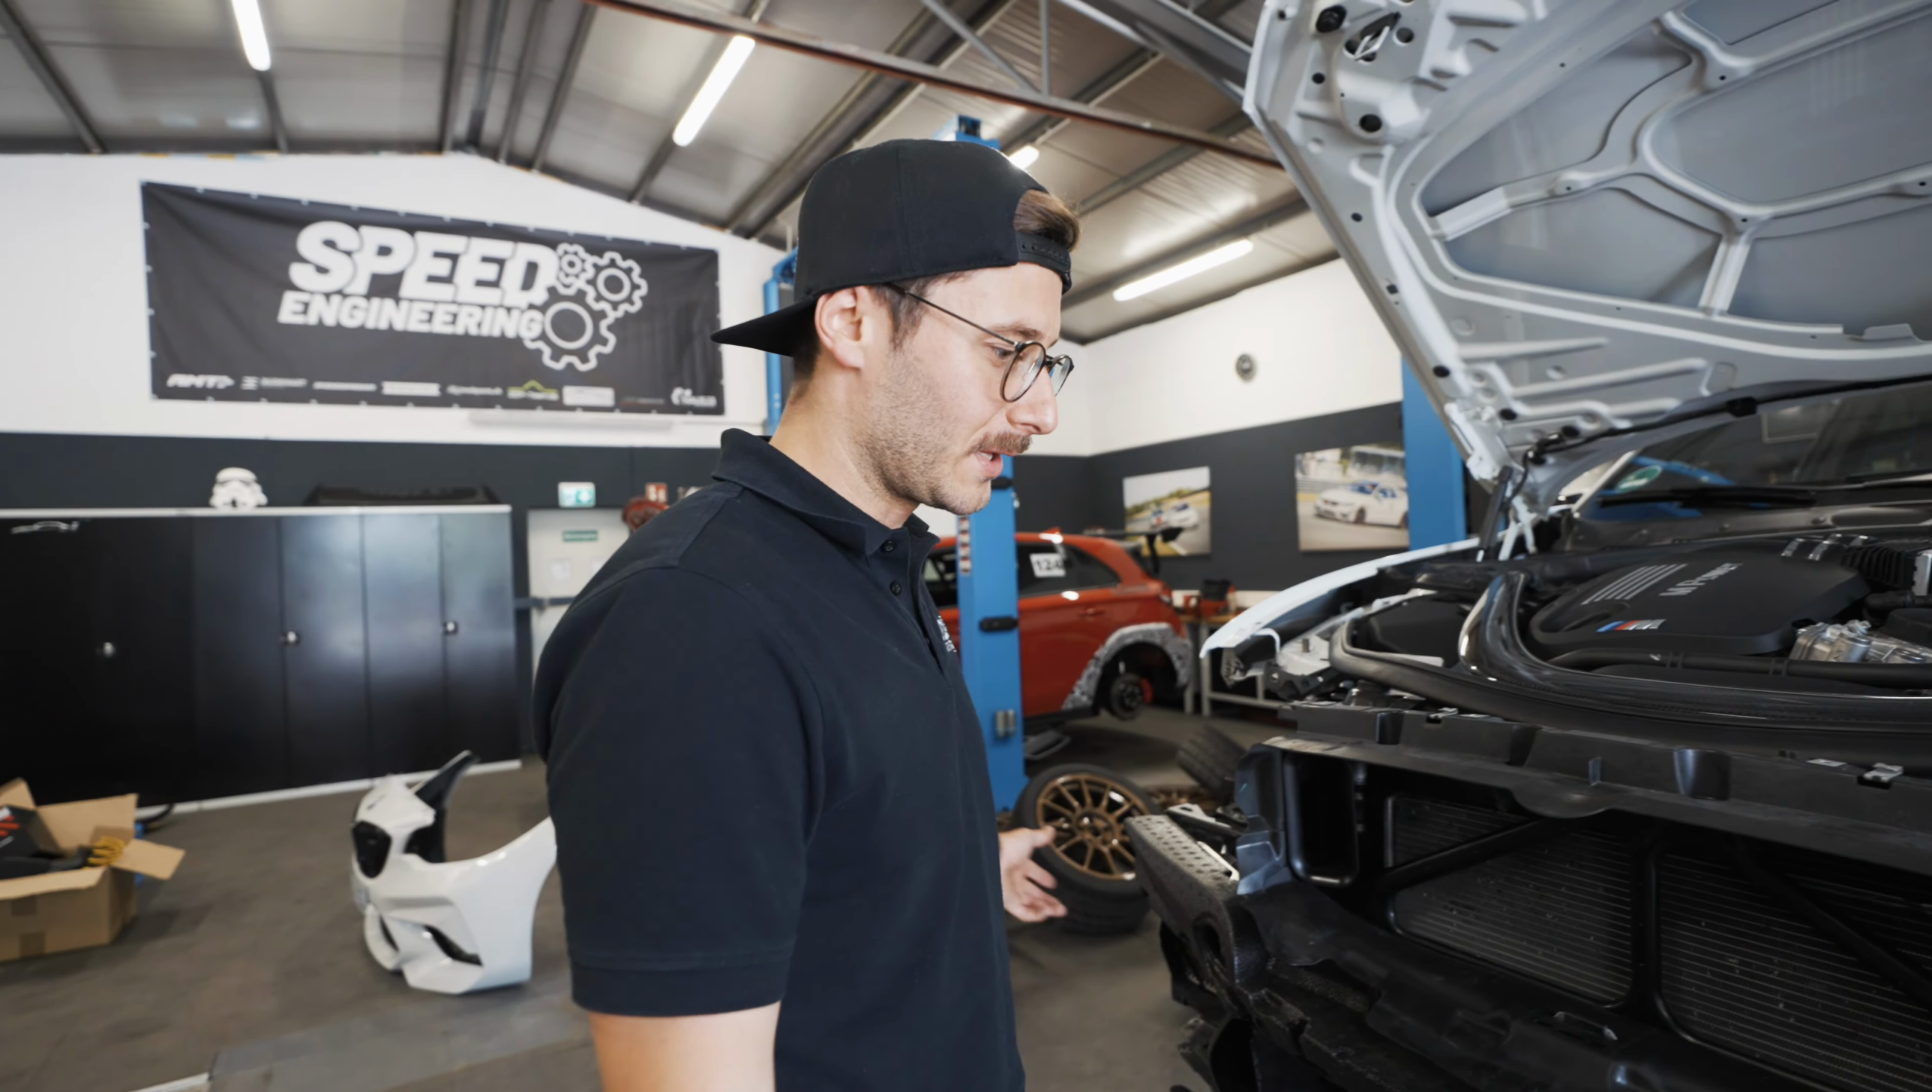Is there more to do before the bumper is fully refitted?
Yes.